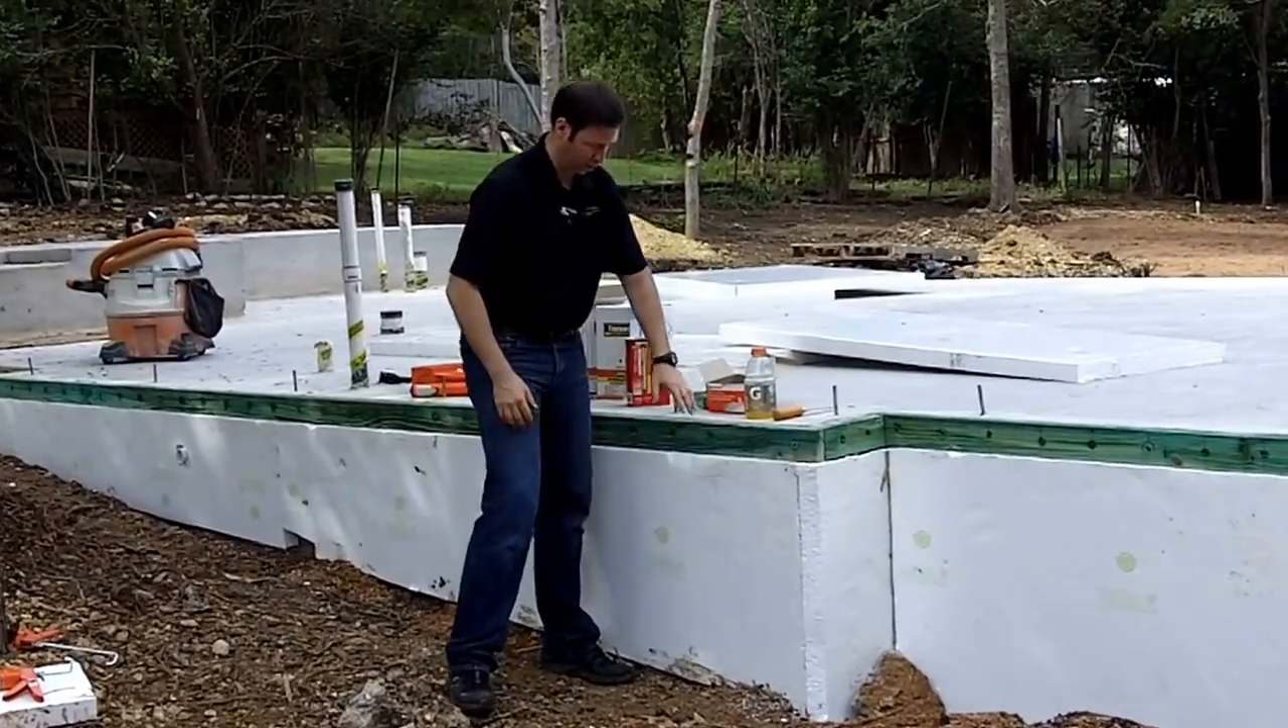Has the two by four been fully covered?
No.